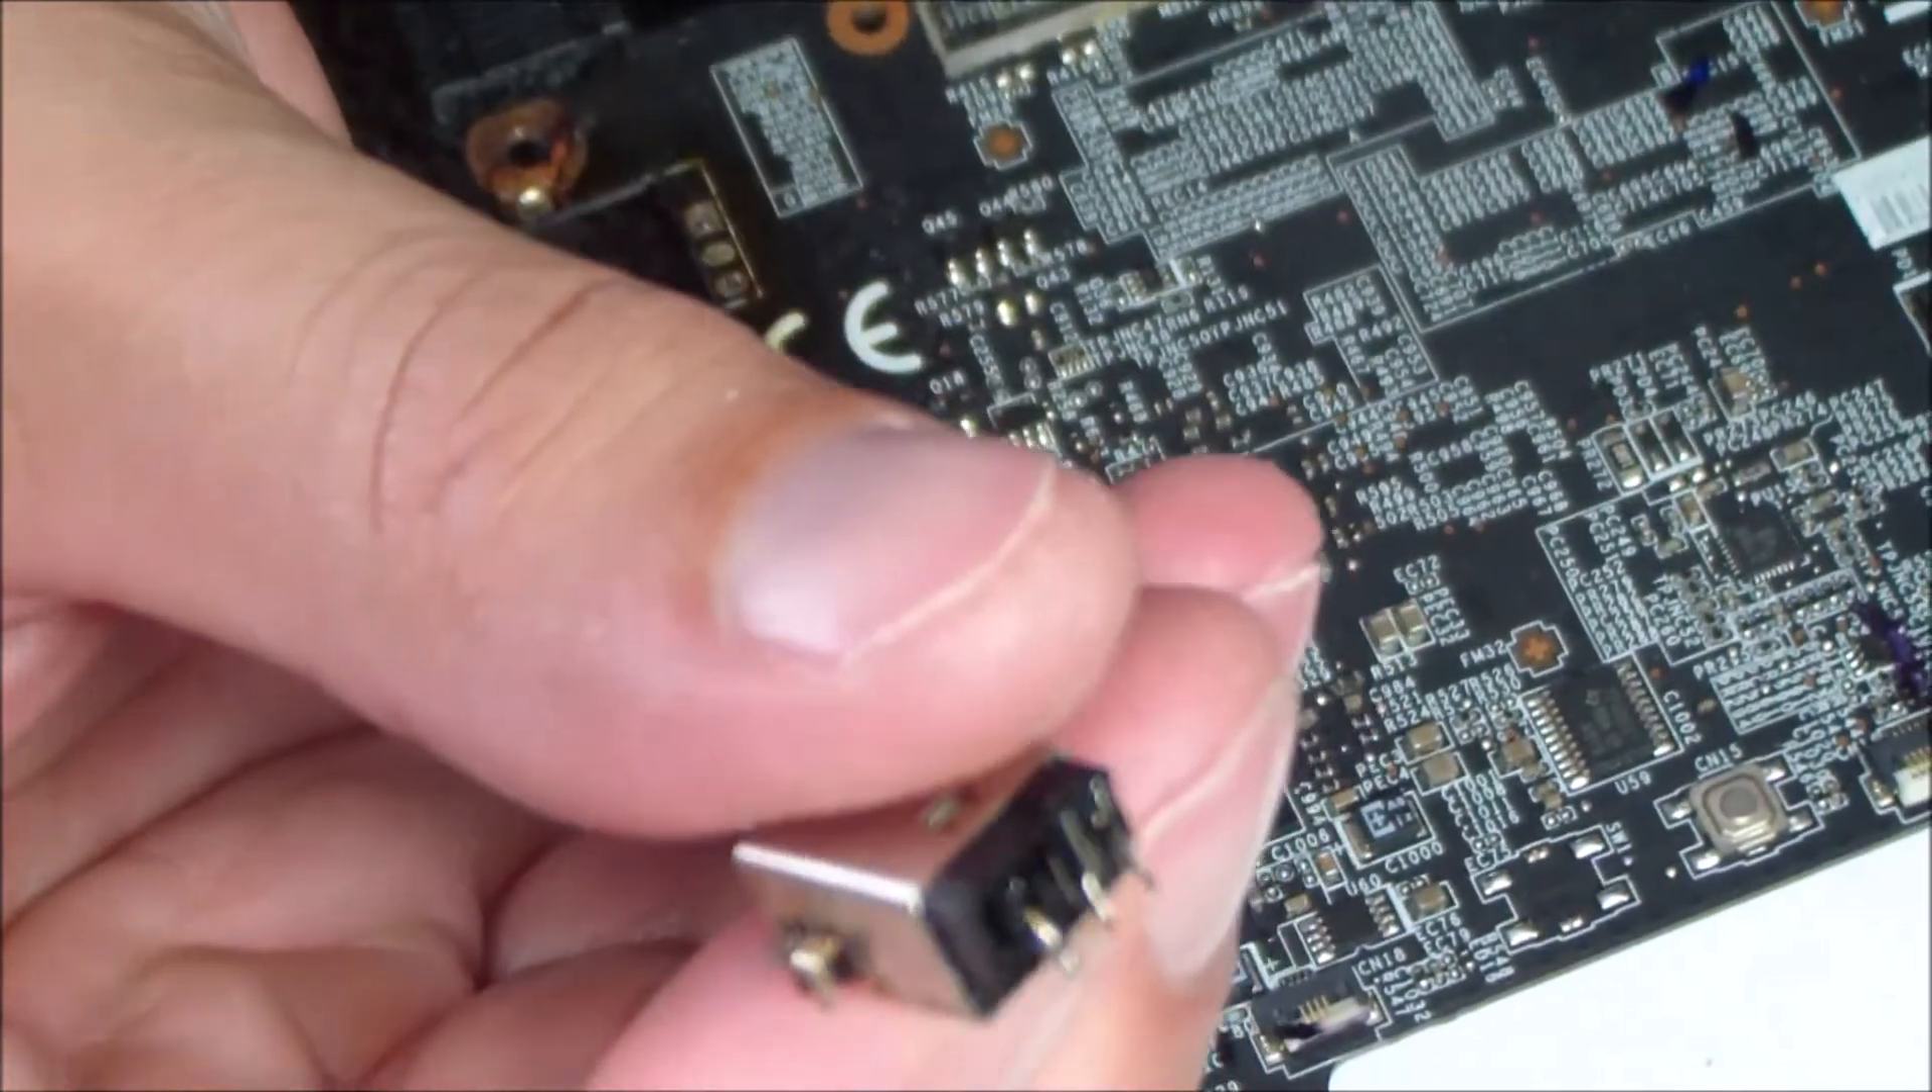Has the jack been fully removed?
Yes.